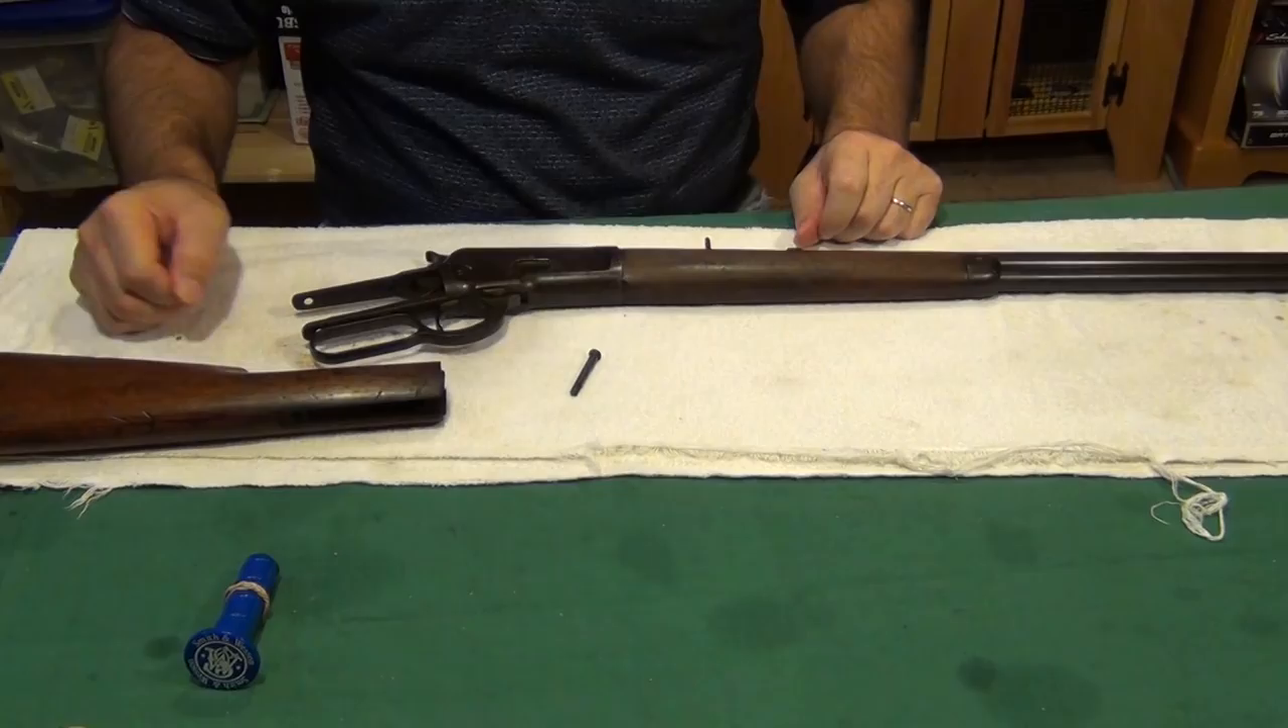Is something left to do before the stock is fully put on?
Yes.